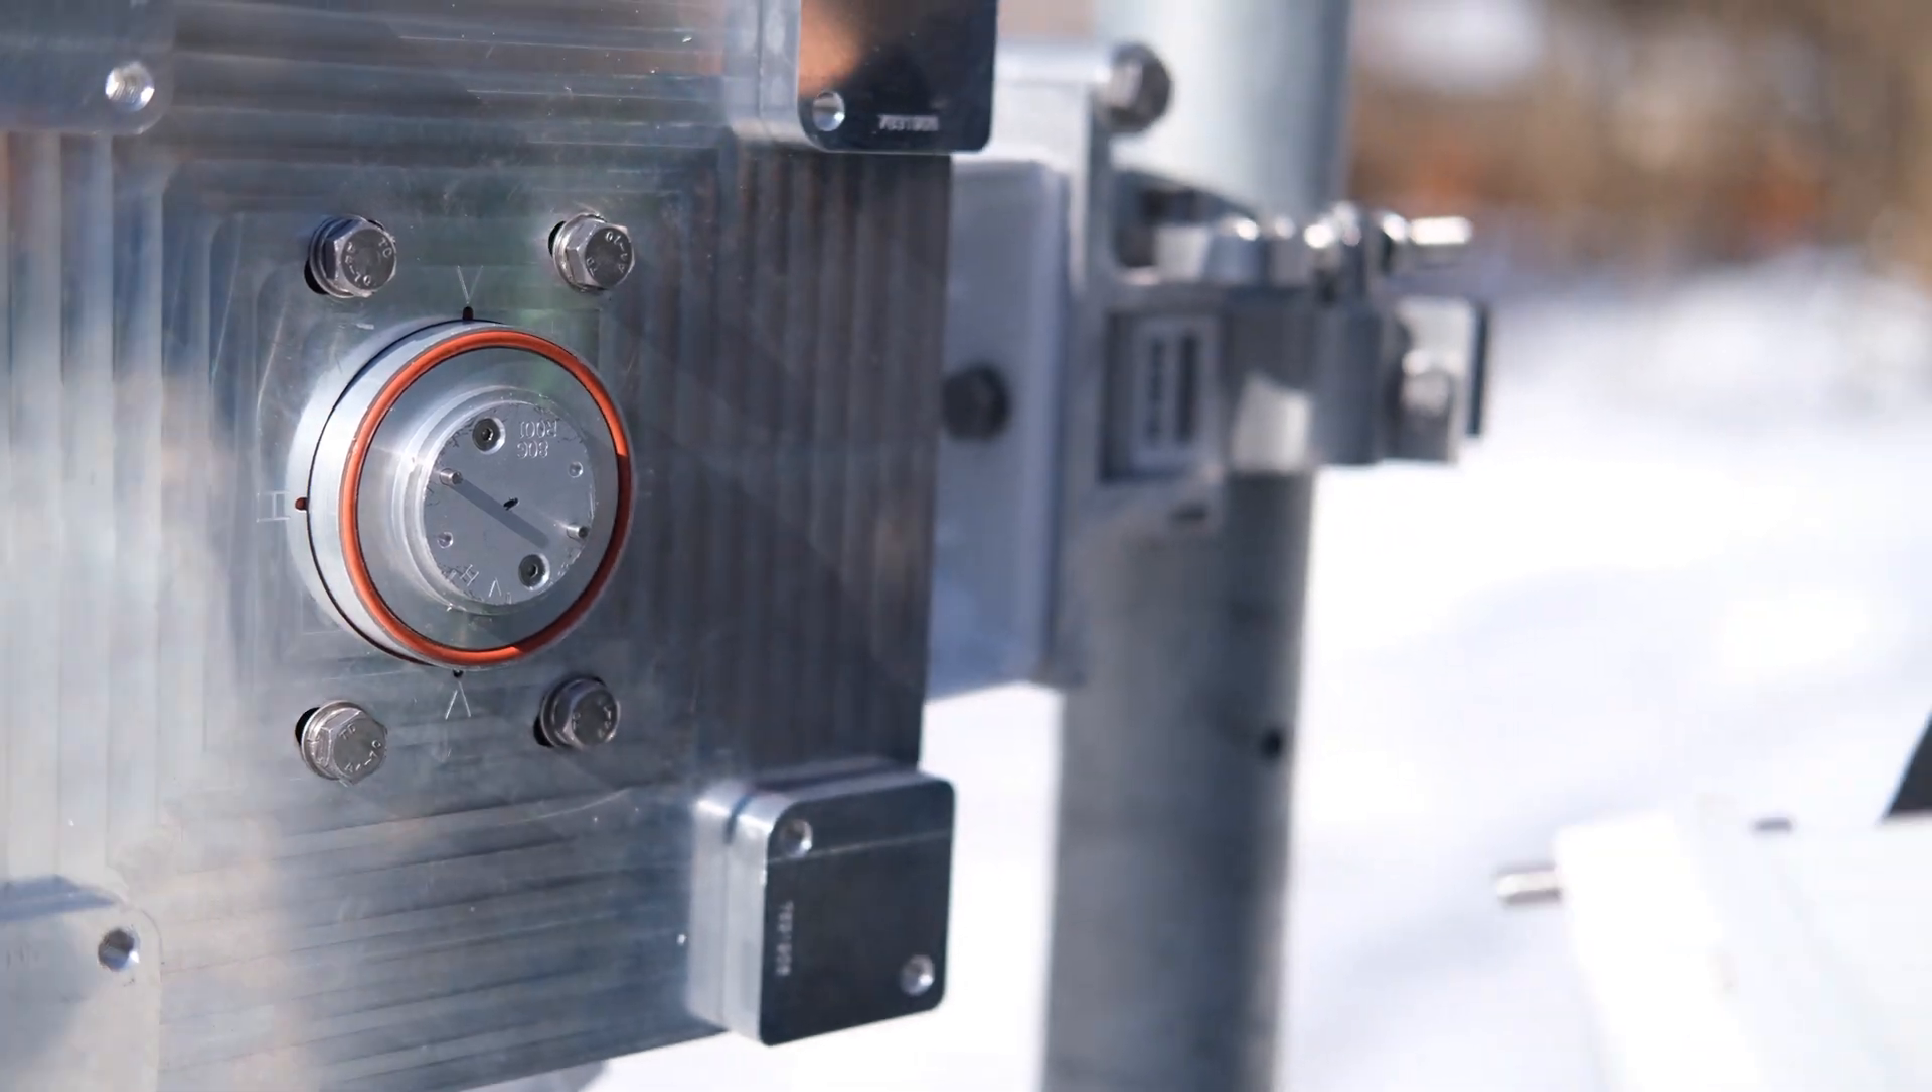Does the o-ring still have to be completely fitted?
No.